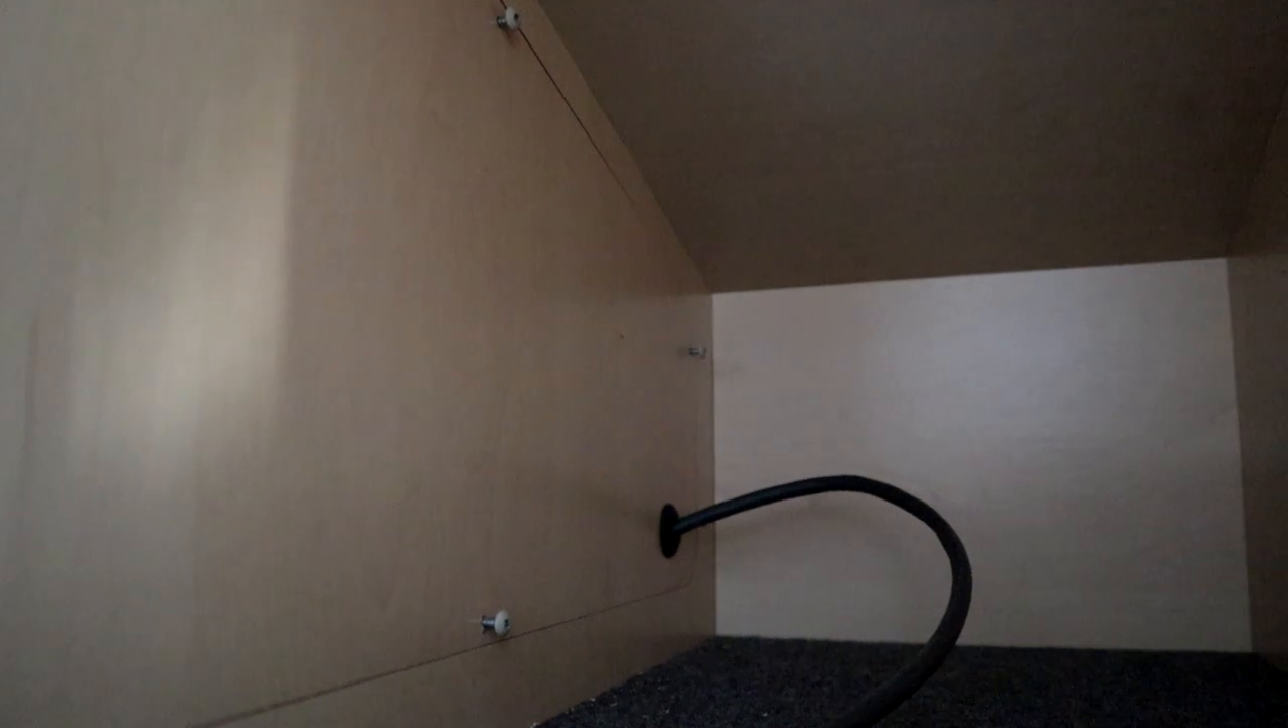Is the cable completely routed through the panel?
Yes.